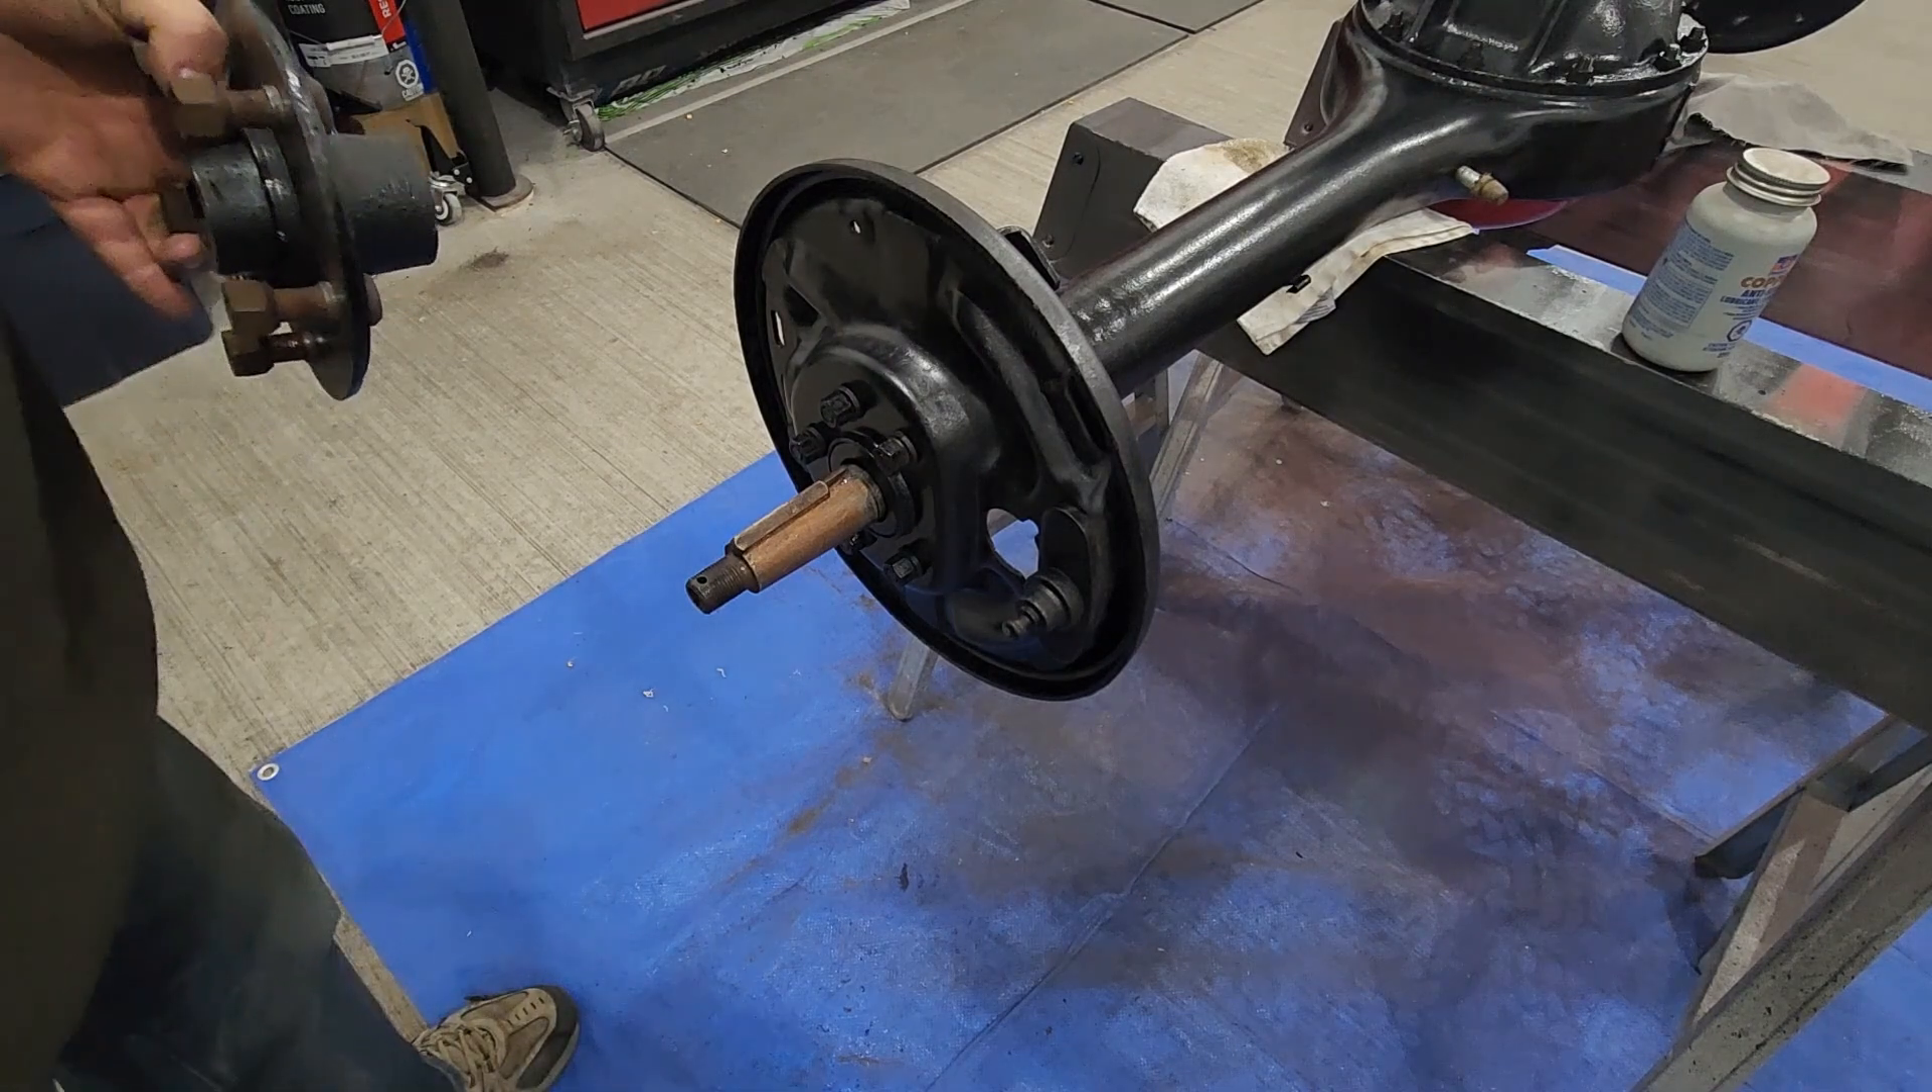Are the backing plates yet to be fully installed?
No.